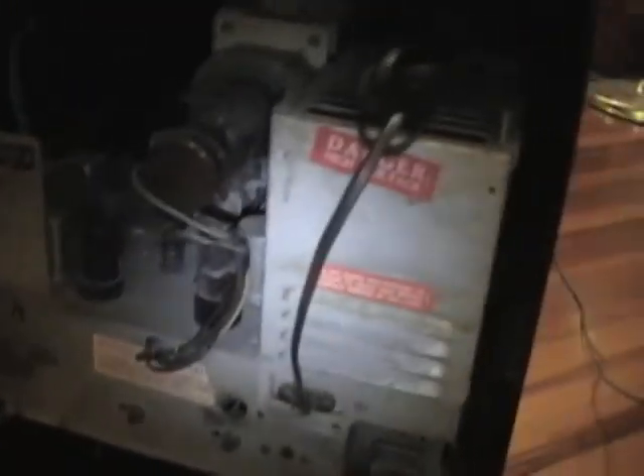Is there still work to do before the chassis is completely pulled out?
Yes.